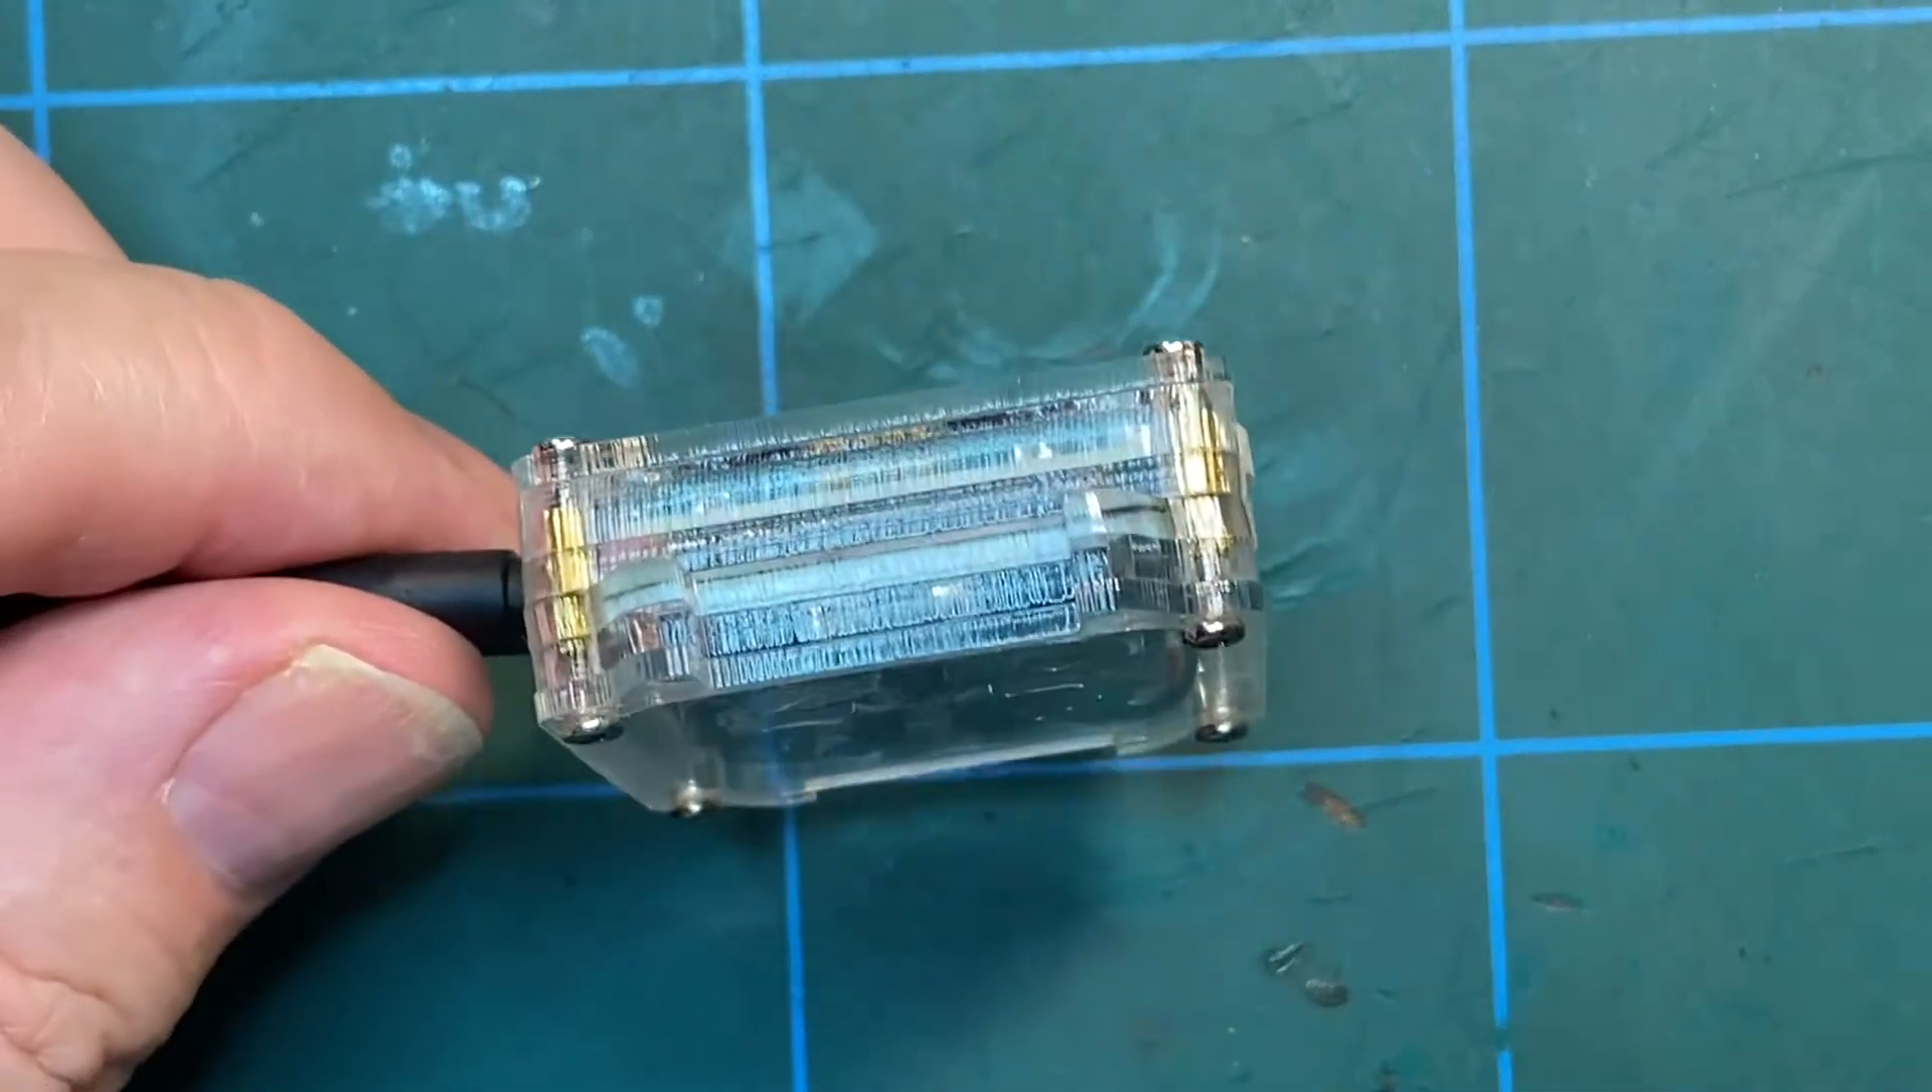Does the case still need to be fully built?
No.